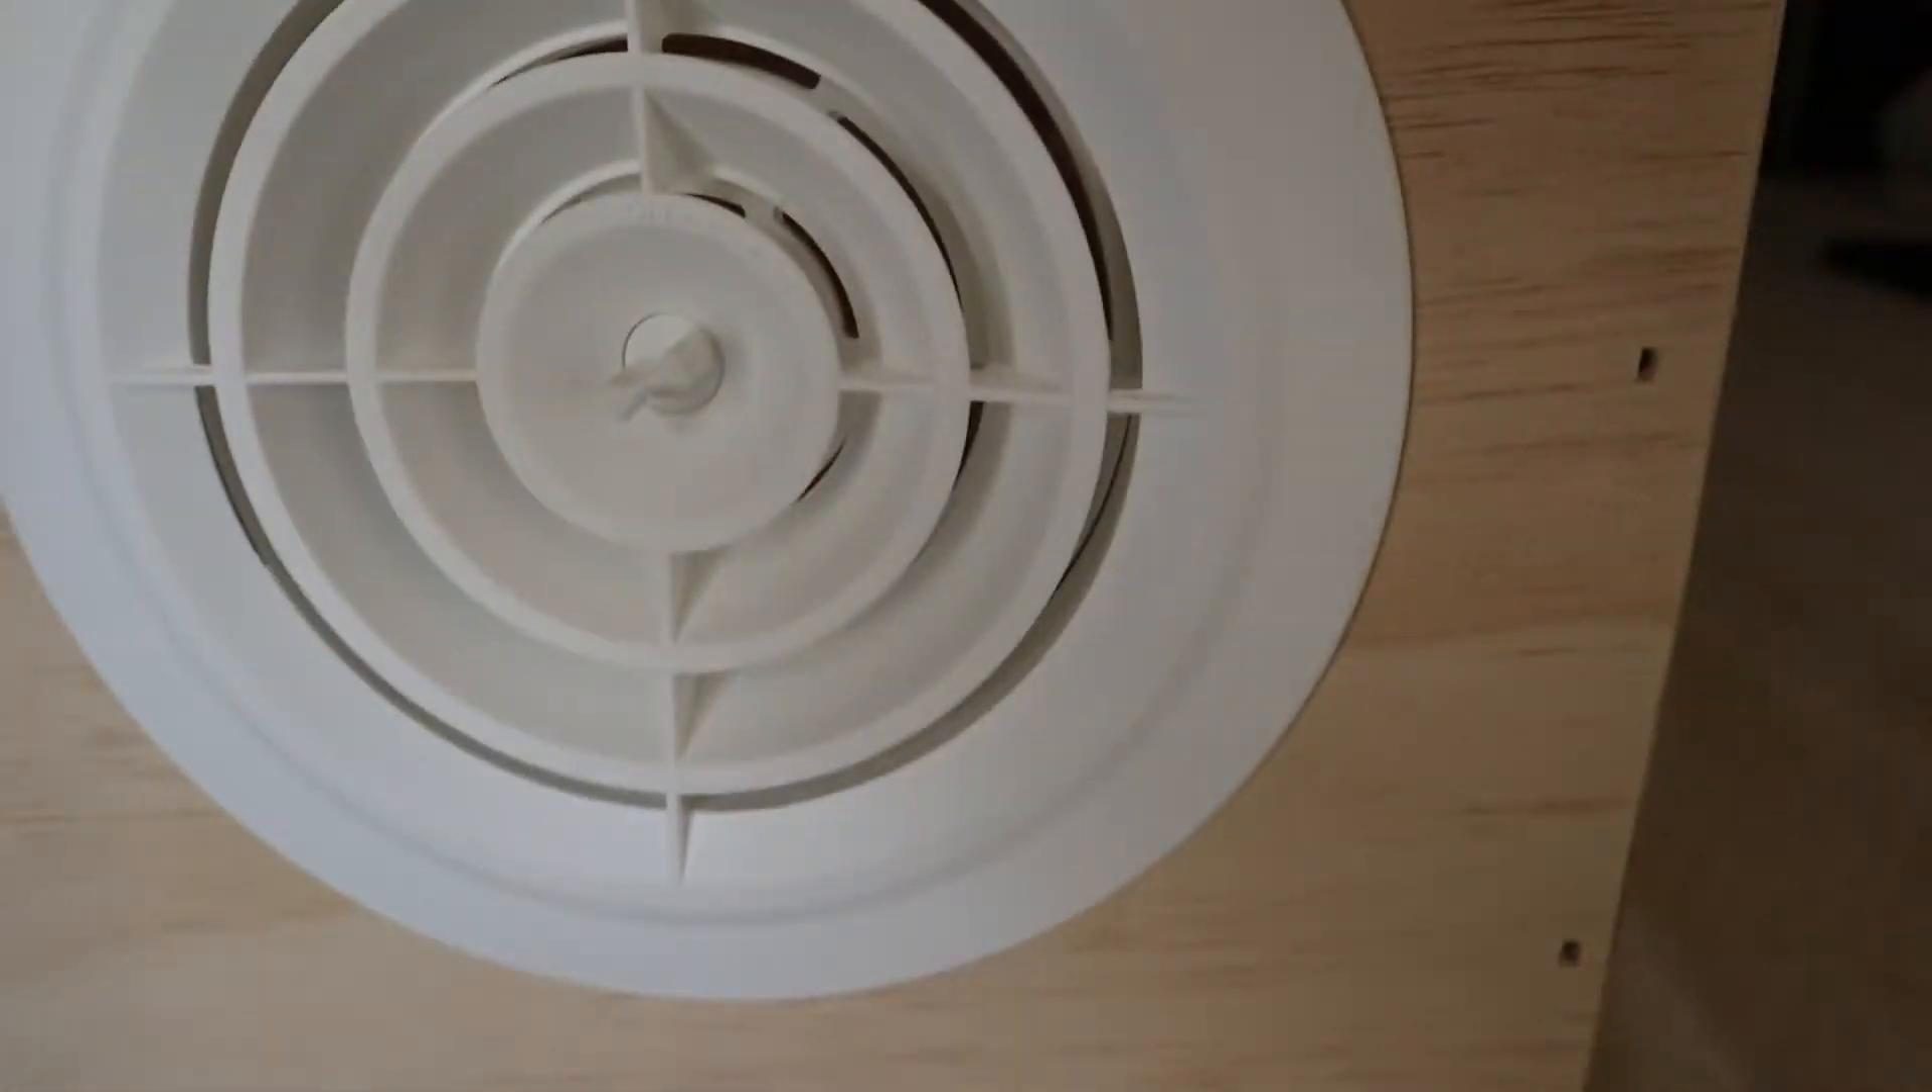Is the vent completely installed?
Yes.